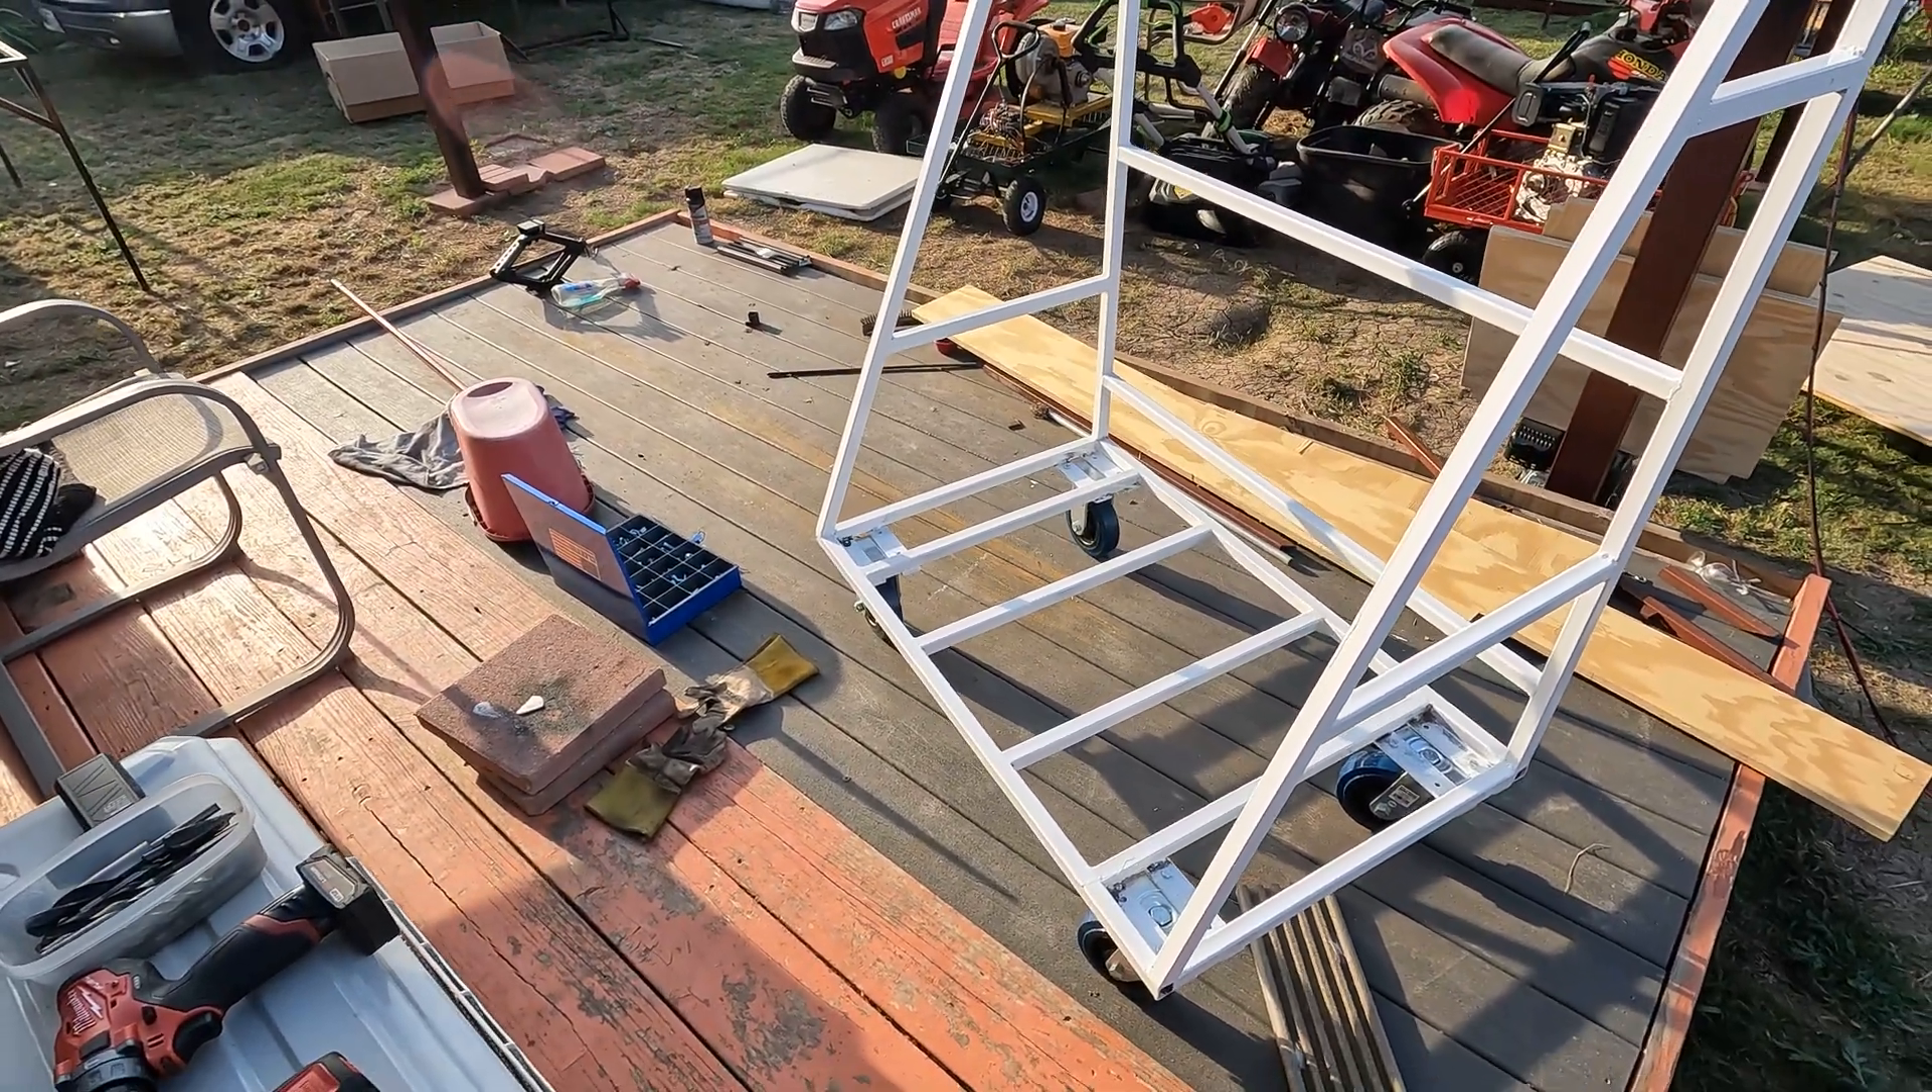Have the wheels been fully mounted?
Yes.